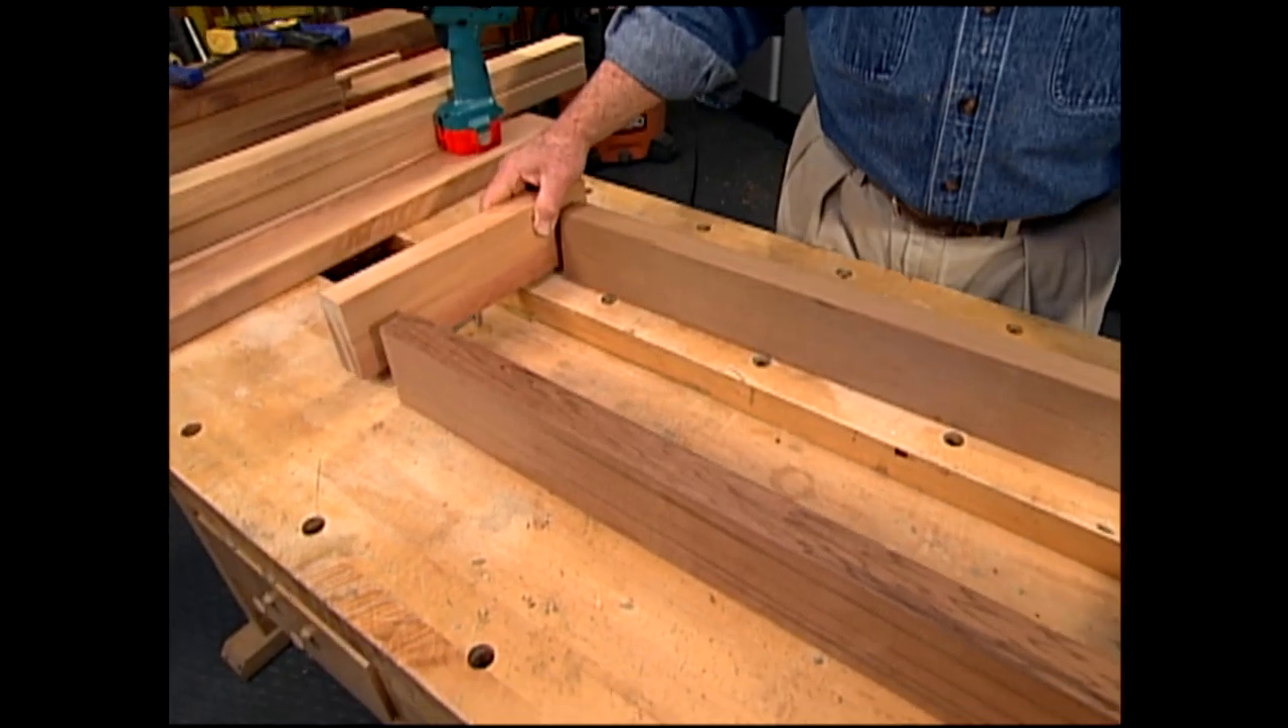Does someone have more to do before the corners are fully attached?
Yes.